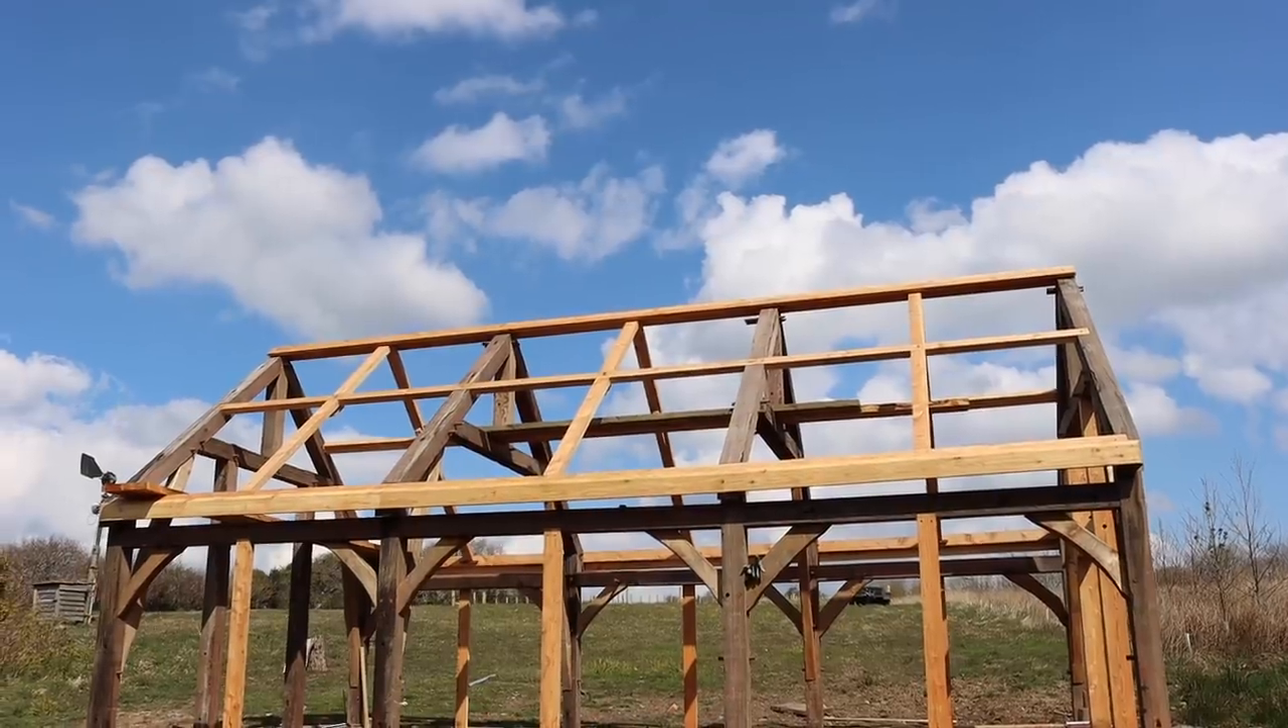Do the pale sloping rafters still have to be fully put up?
No.